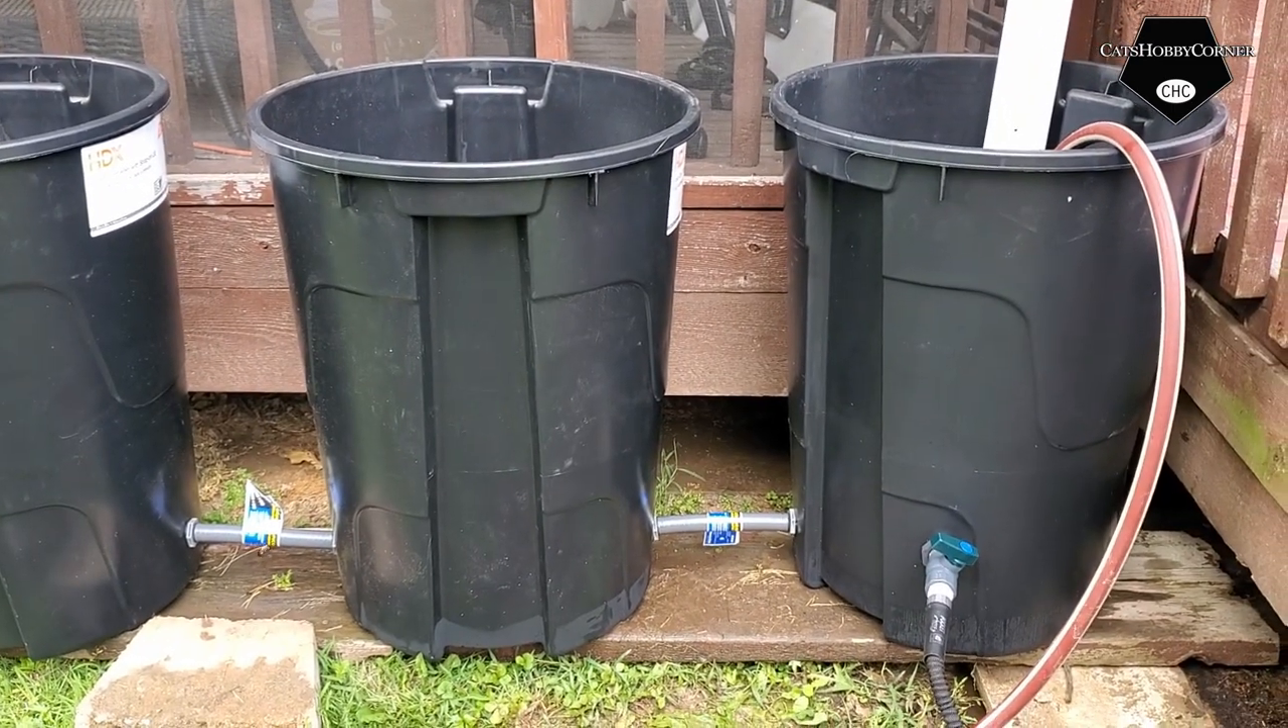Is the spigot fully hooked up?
Yes.